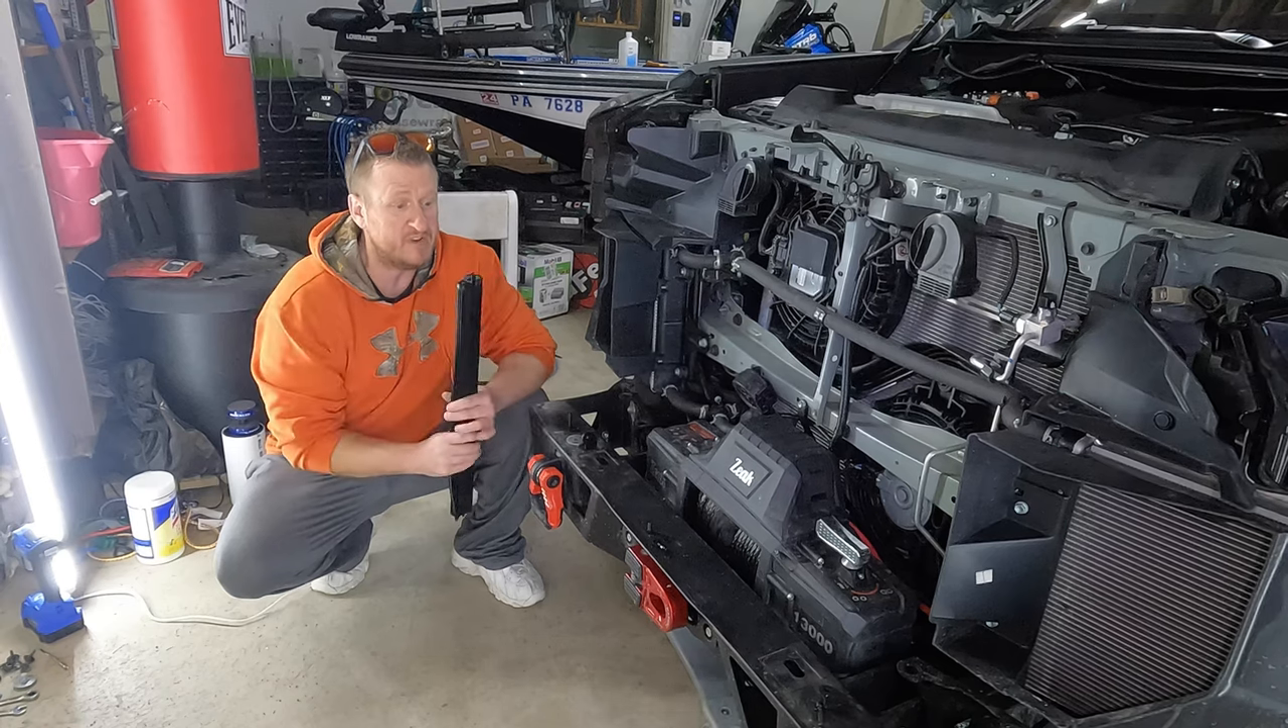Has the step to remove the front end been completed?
Yes.